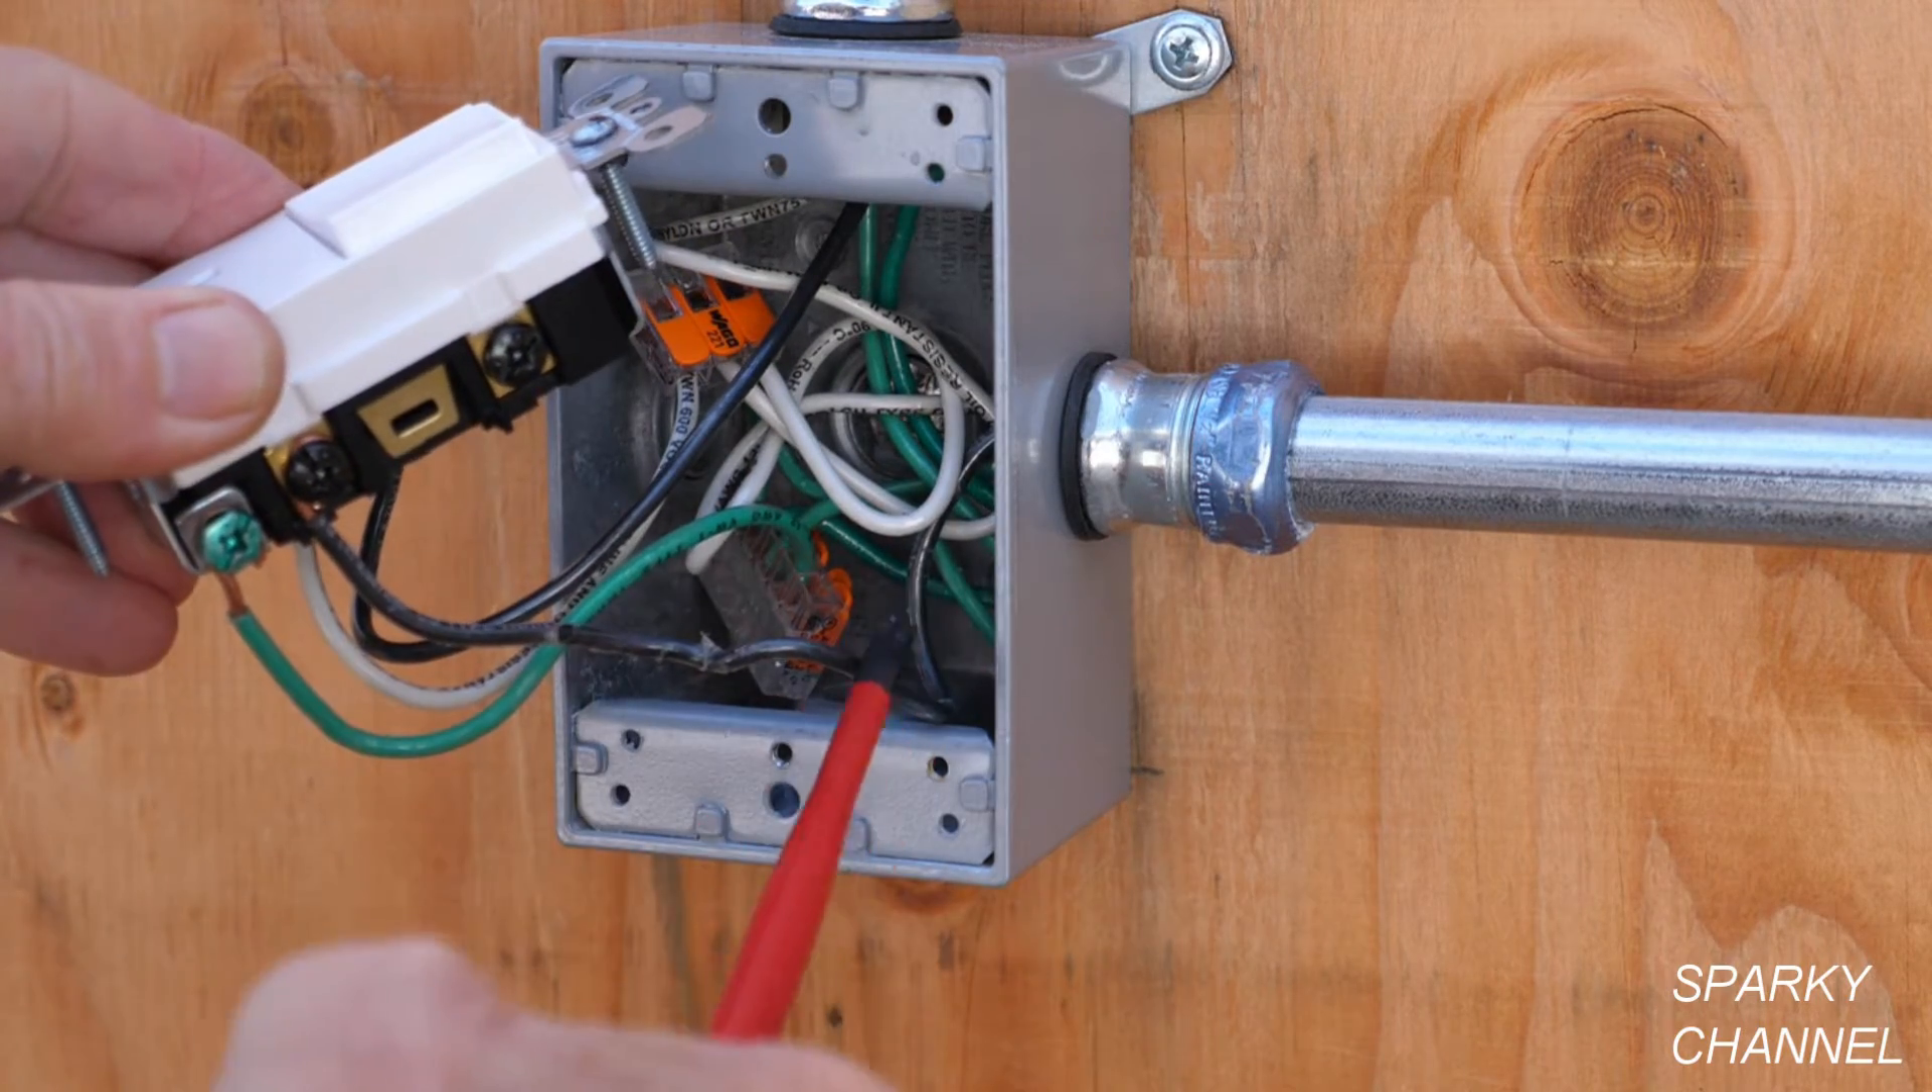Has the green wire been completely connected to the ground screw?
Yes.